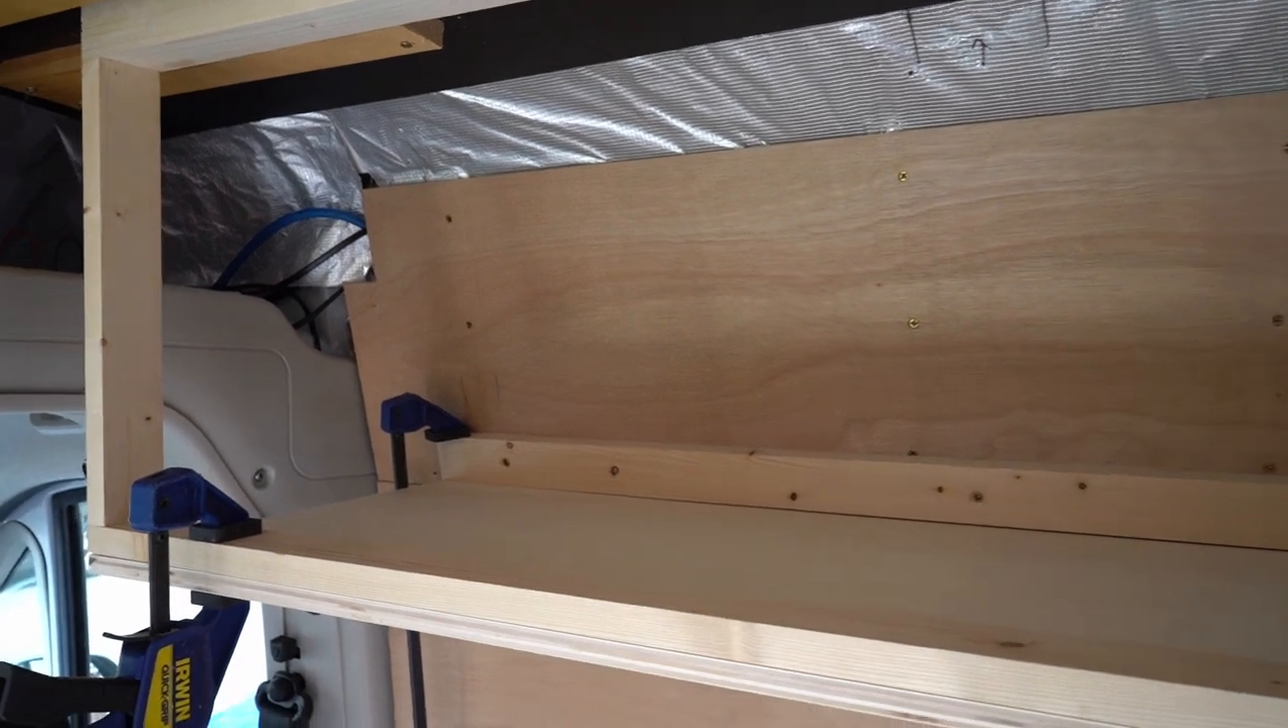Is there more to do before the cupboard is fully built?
Yes.